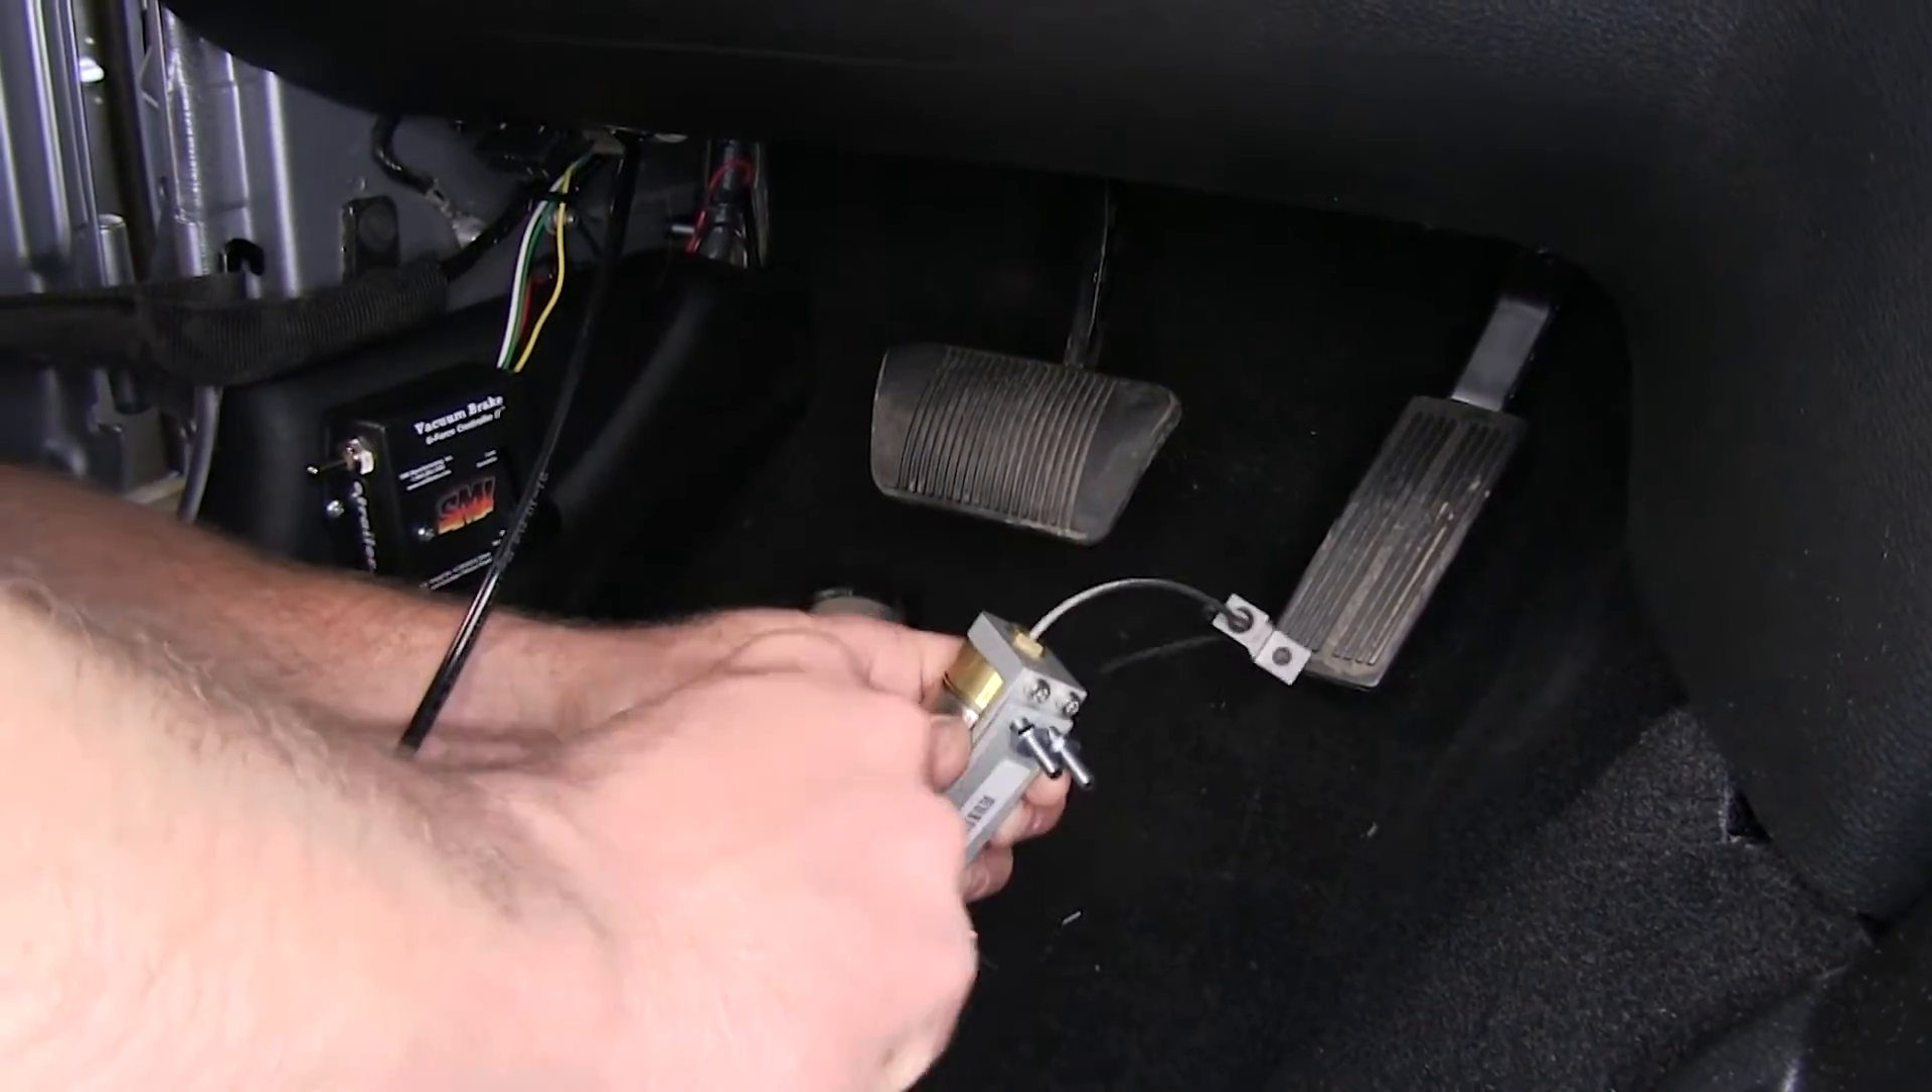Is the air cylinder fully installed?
No.